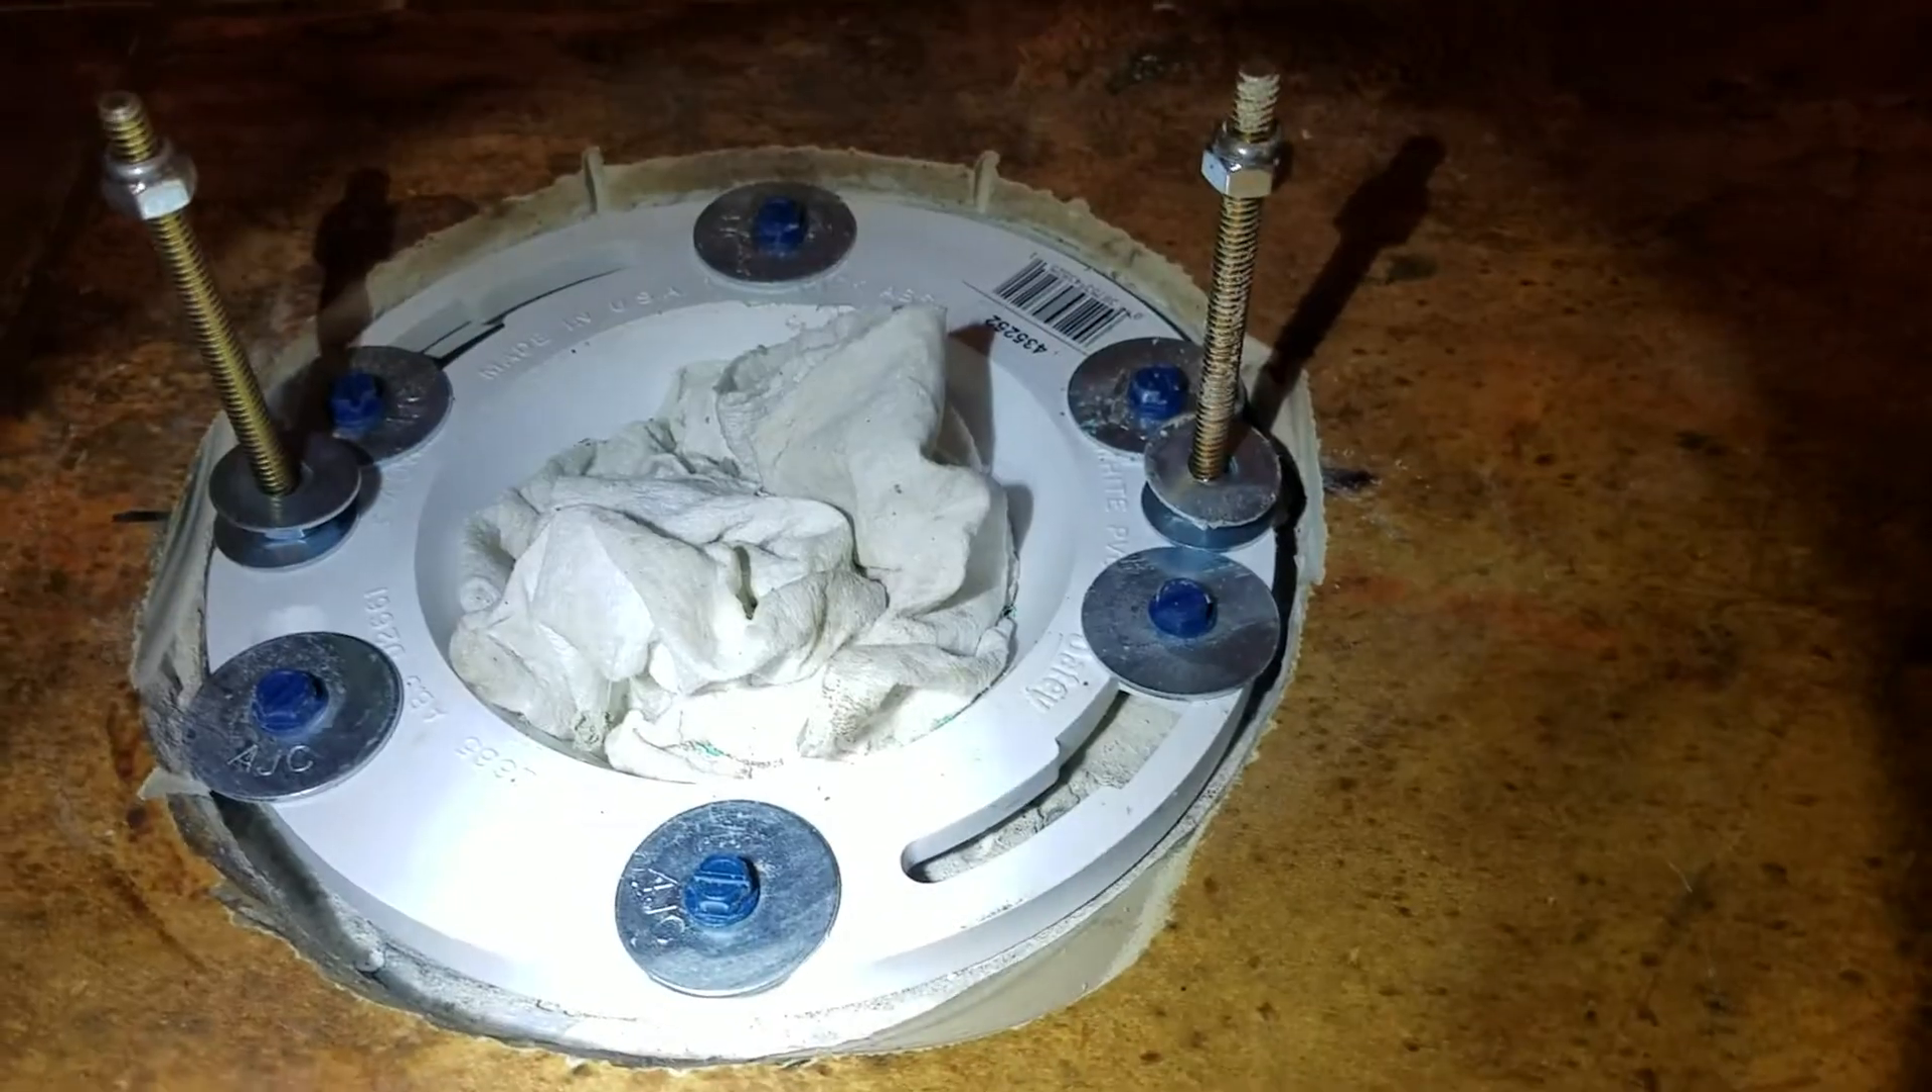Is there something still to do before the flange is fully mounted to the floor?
No.